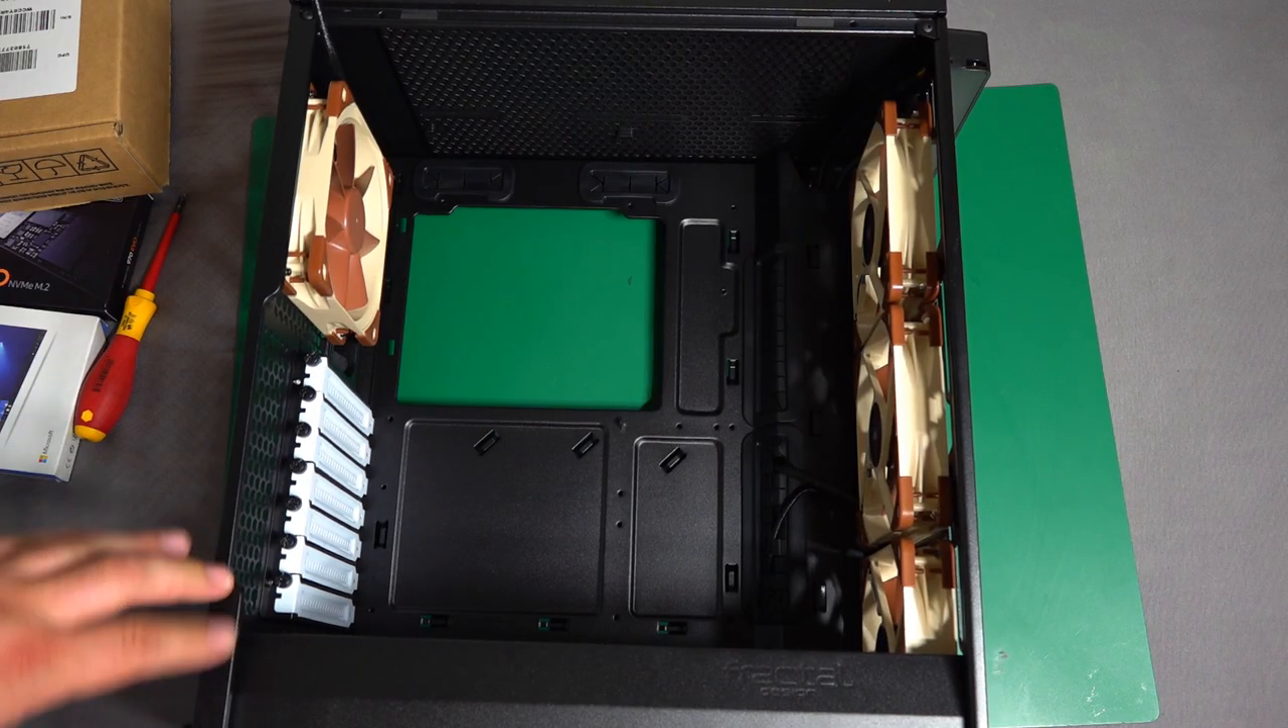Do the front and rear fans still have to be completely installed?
No.